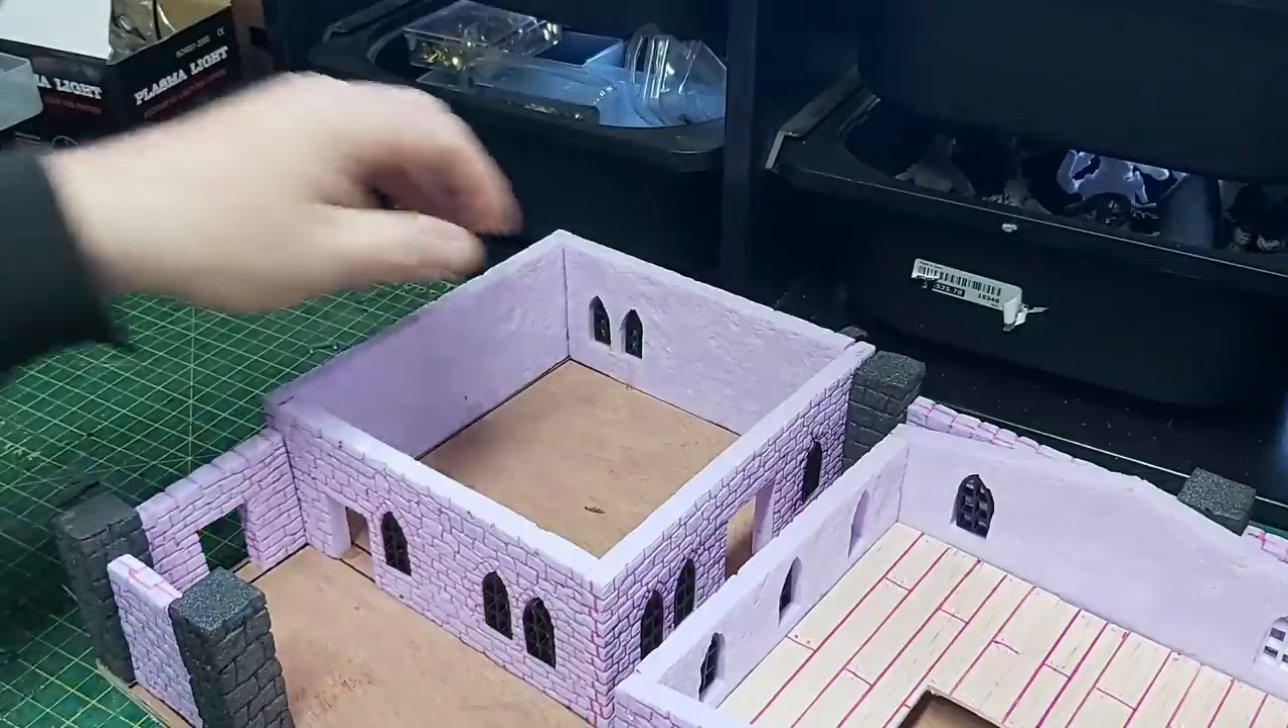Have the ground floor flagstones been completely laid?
No.